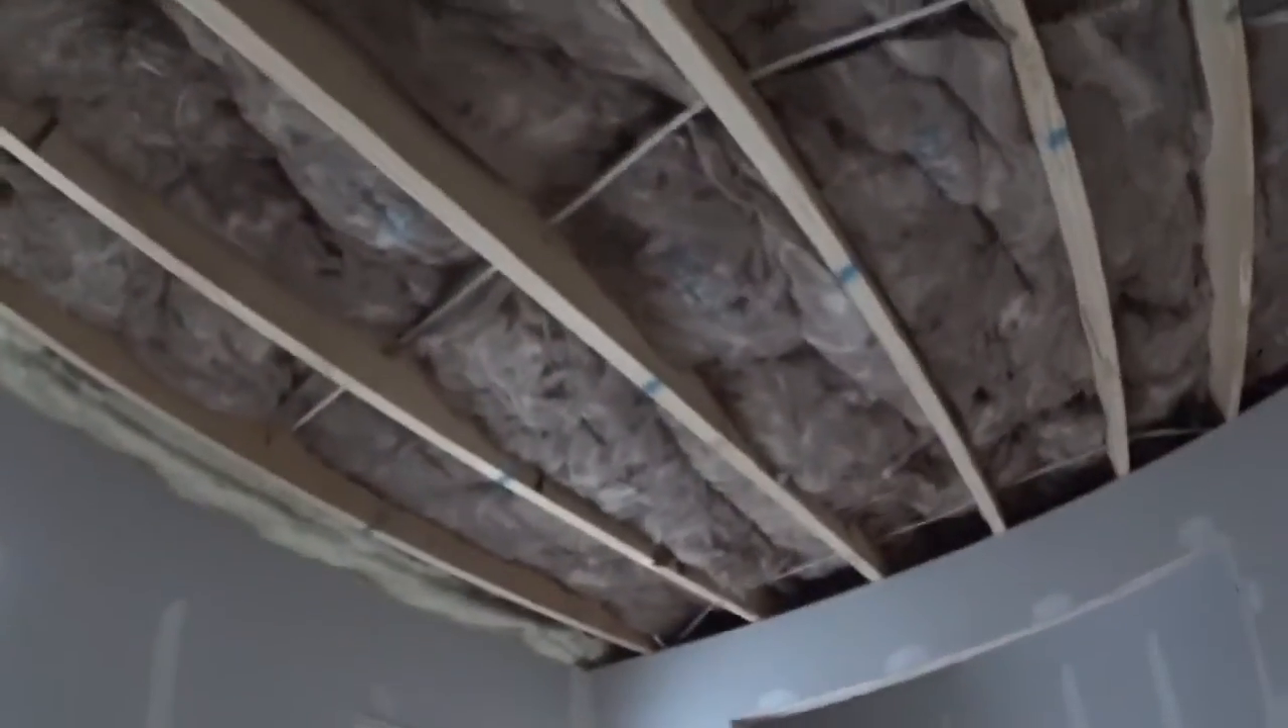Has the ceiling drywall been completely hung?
No.